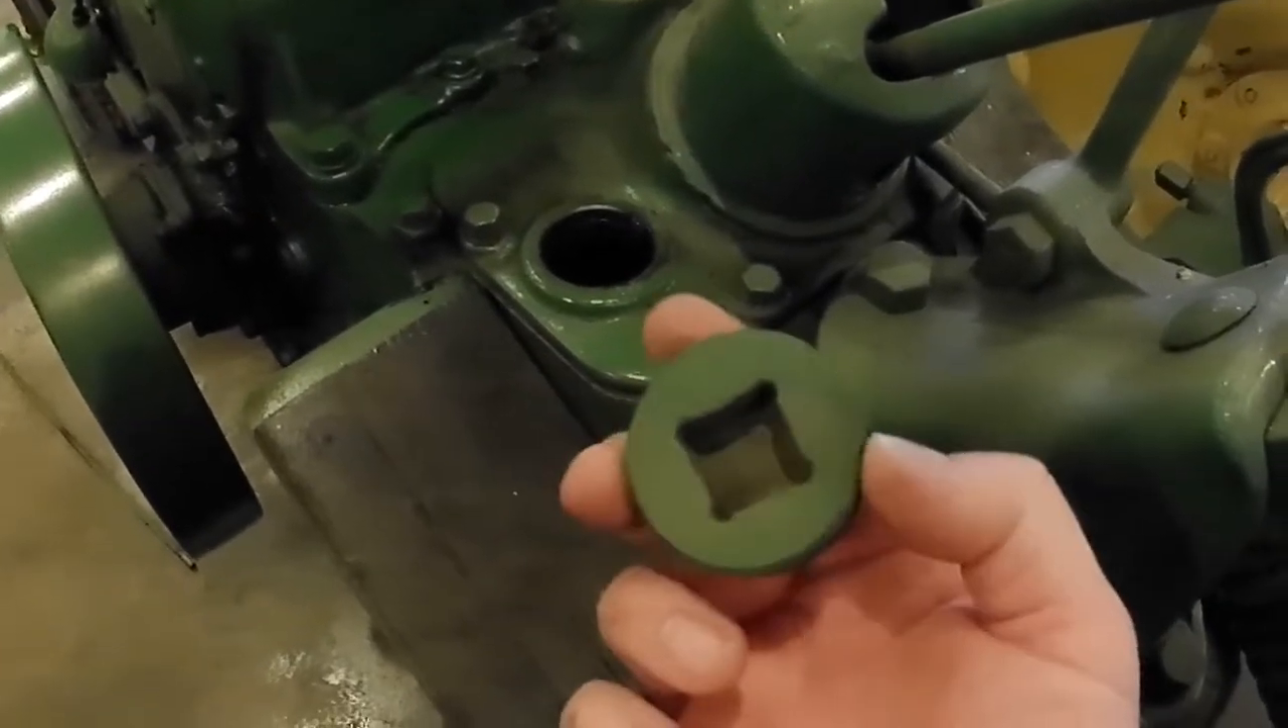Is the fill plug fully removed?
Yes.